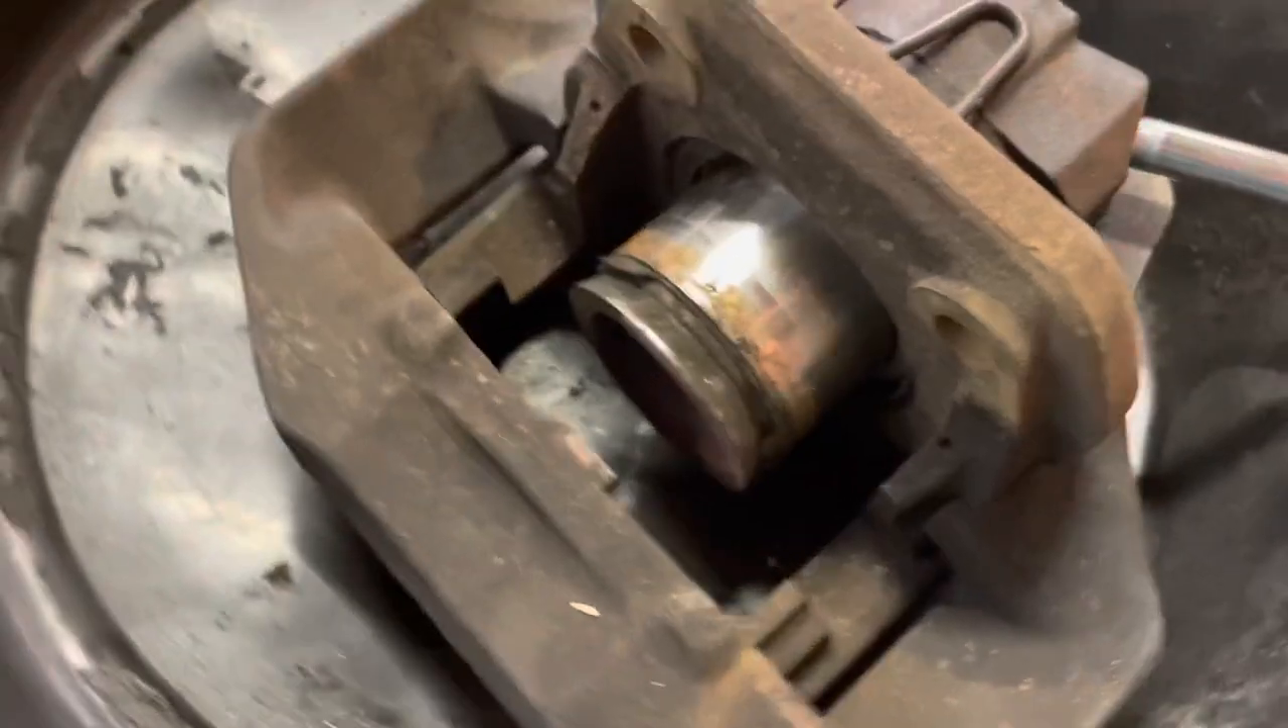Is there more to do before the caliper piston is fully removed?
Yes.